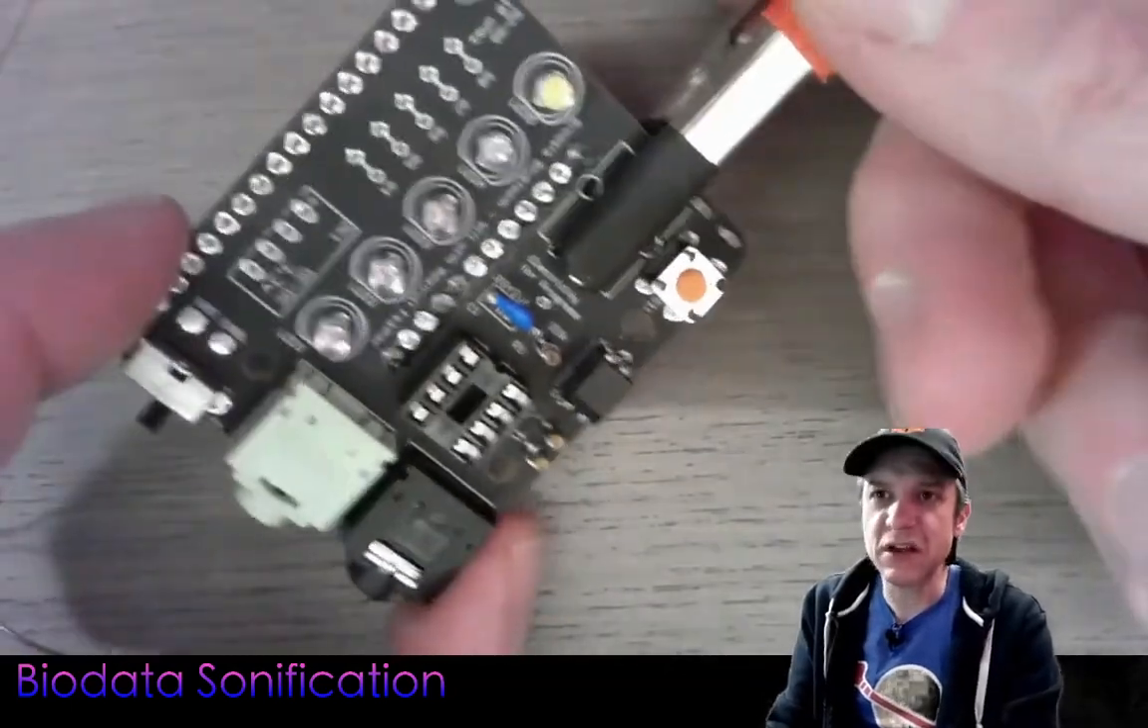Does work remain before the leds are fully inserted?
No.